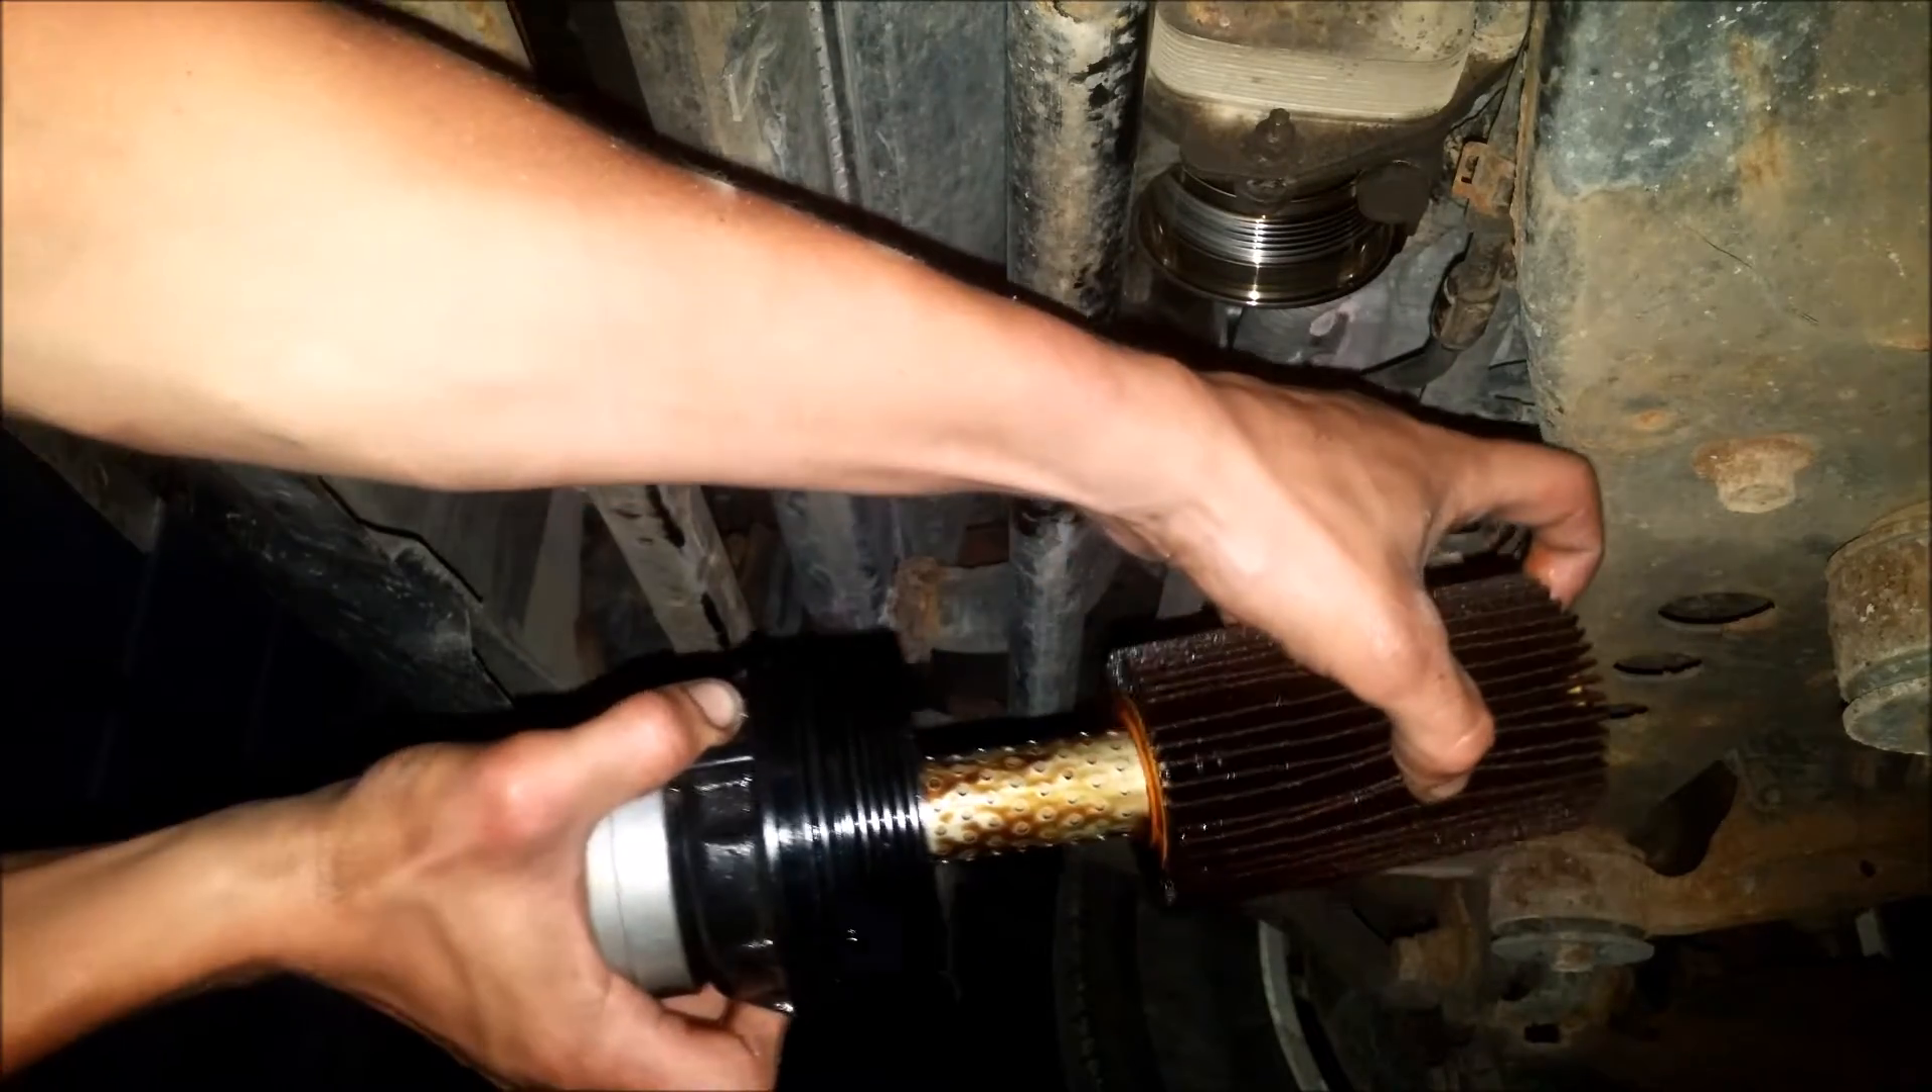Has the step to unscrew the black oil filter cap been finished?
Yes.